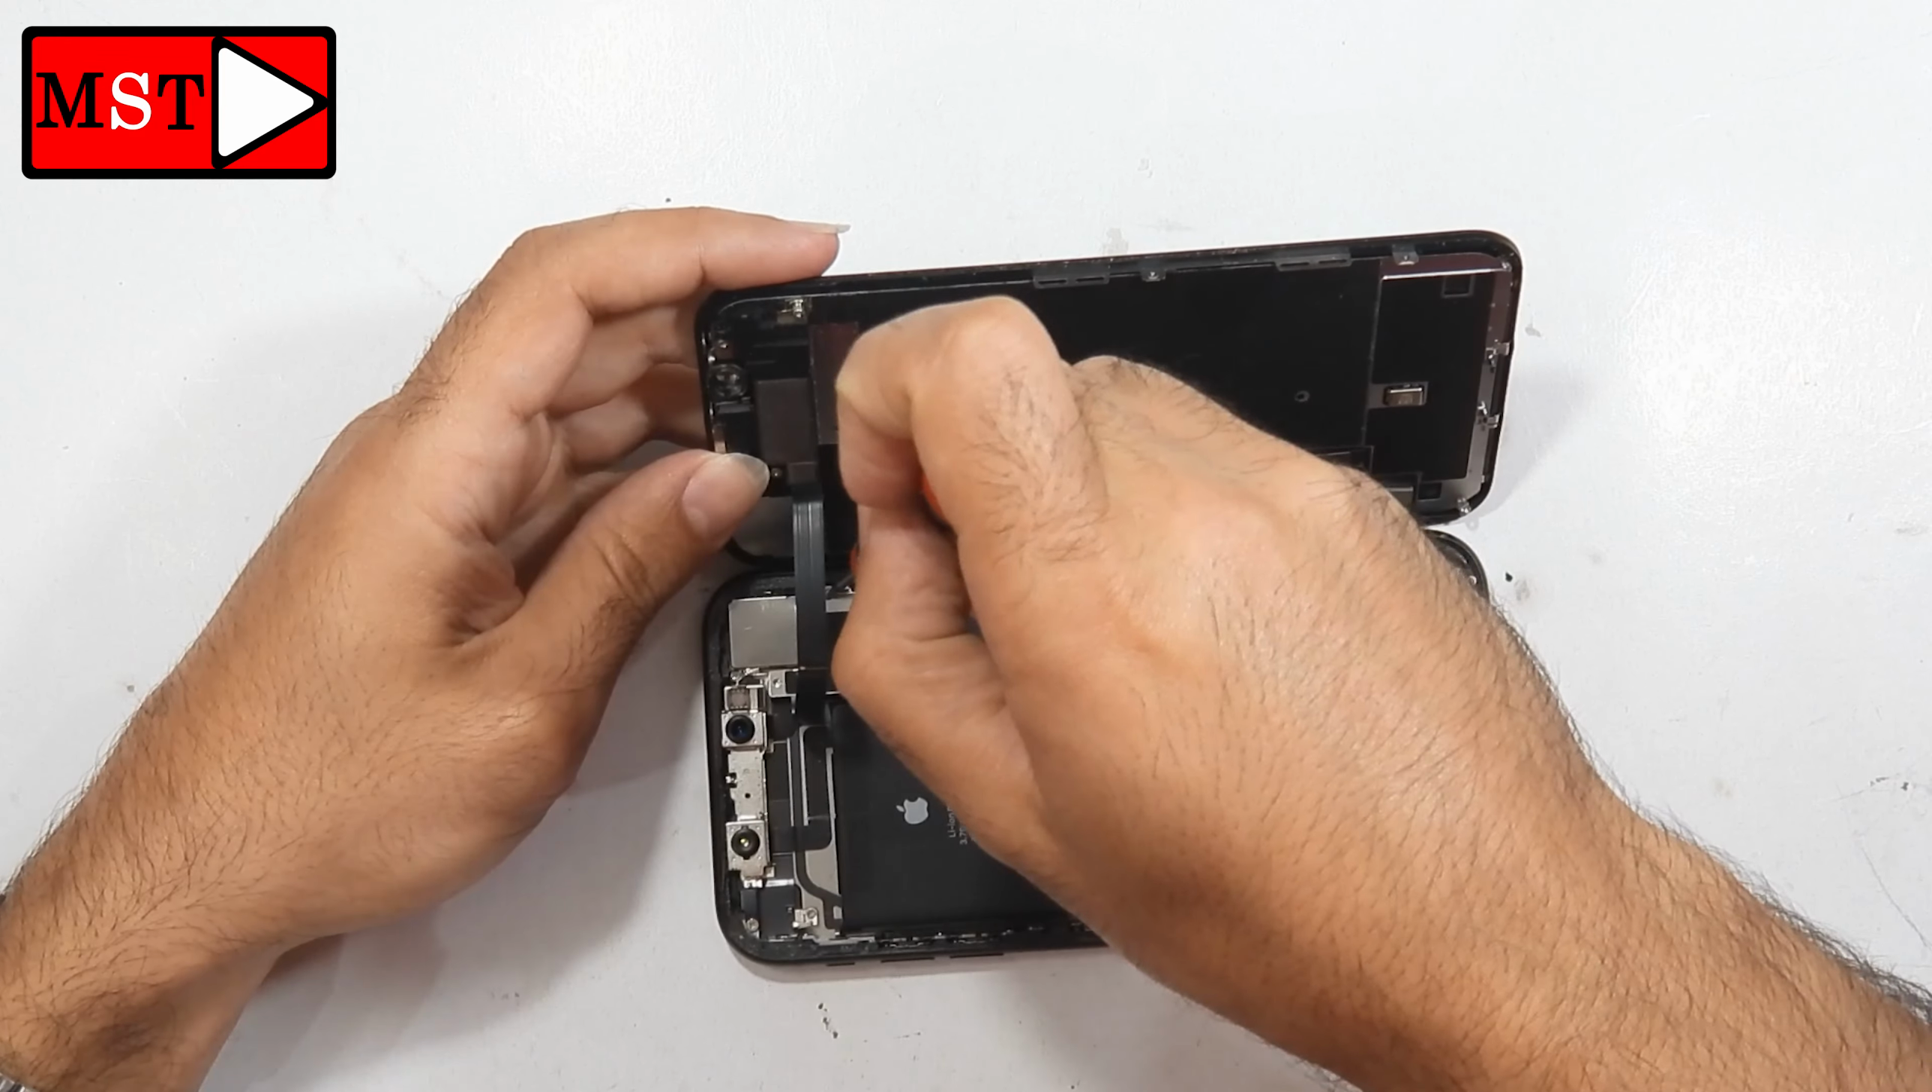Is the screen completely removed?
No.